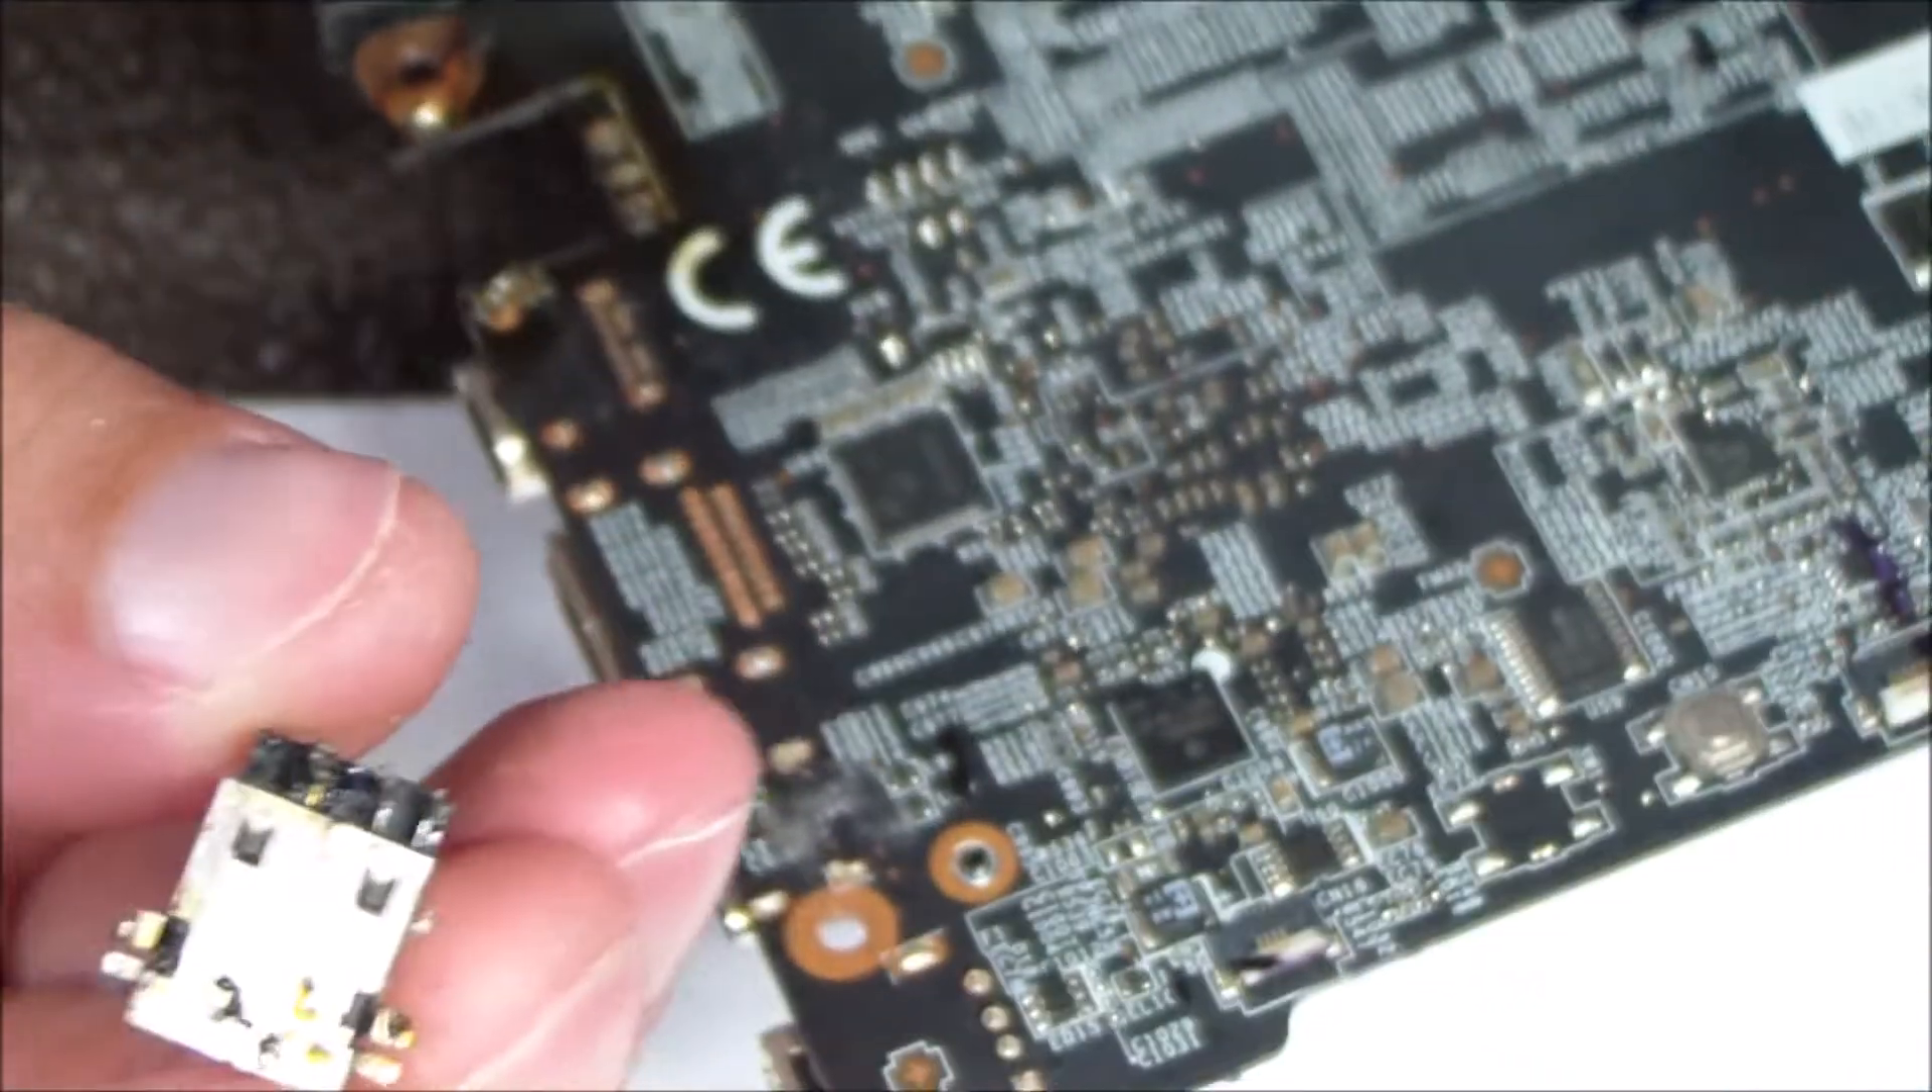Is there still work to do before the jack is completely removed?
No.